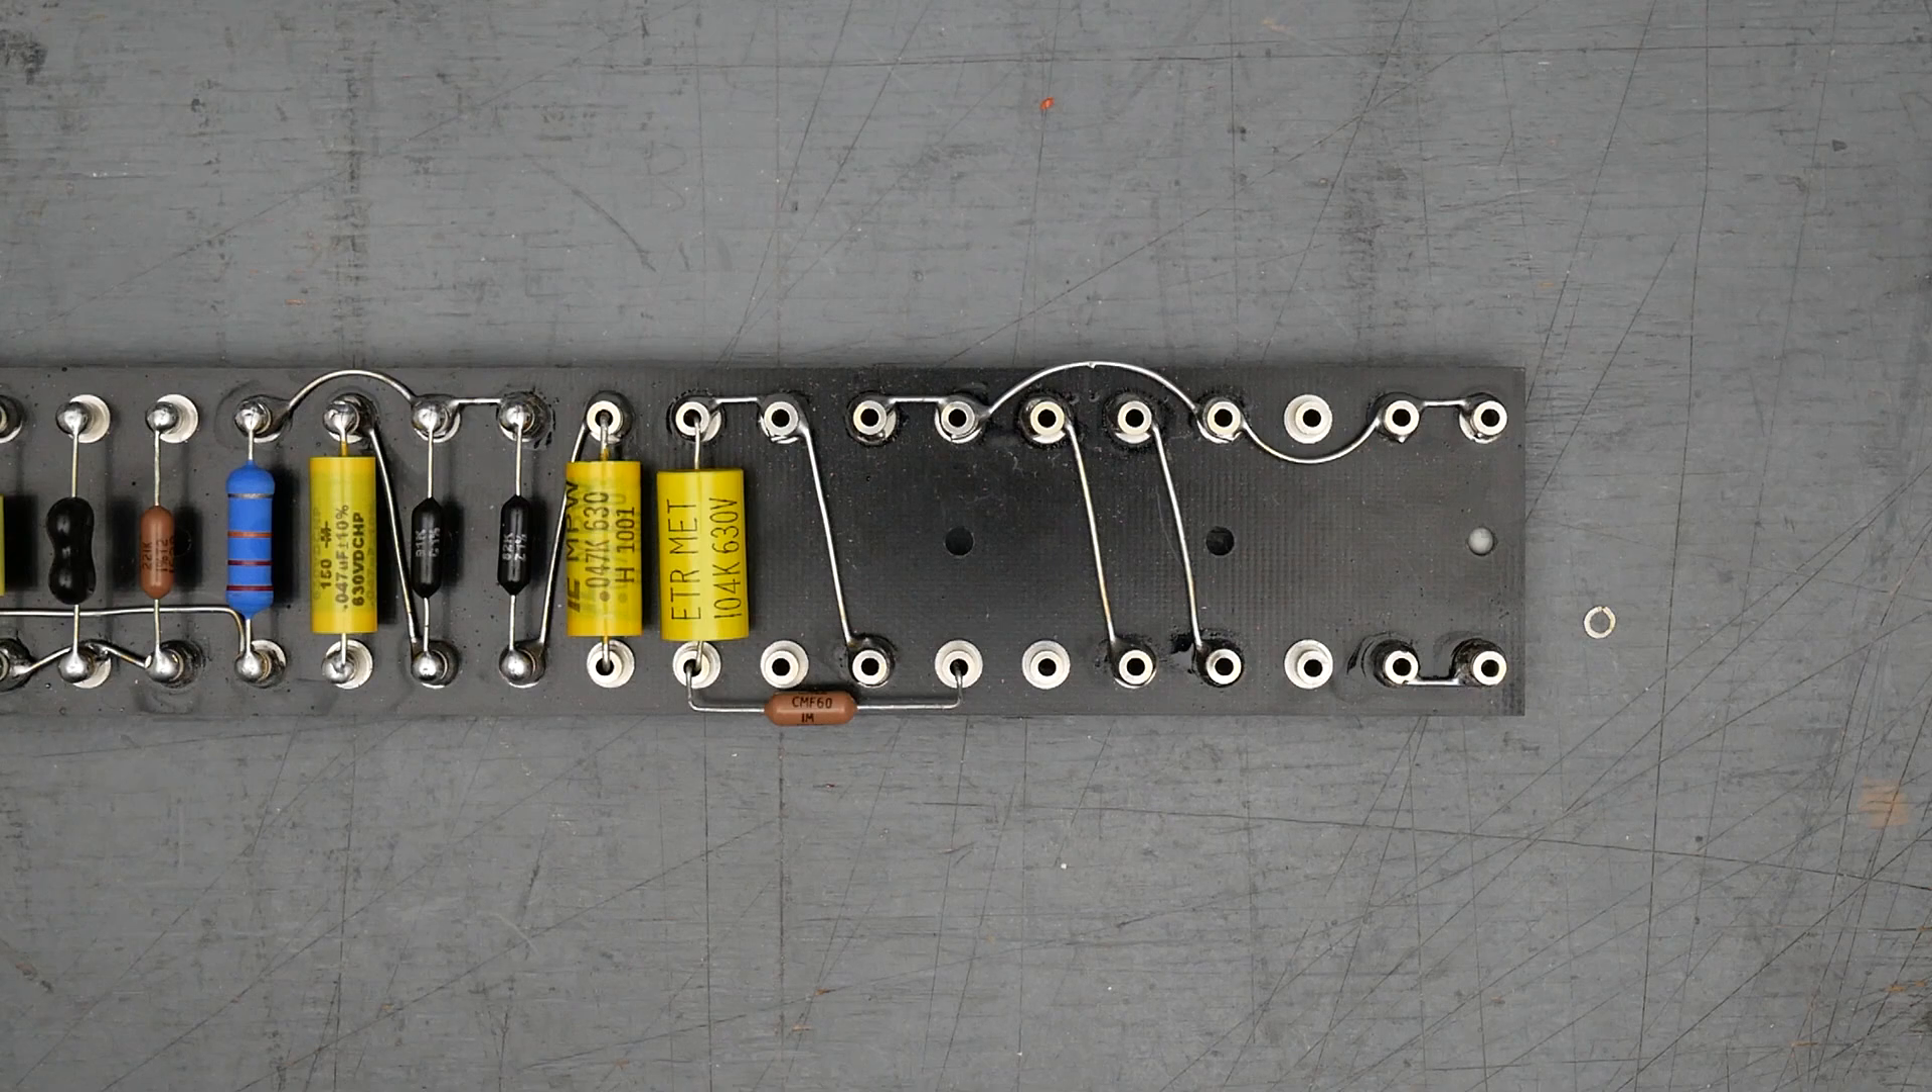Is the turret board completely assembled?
No.